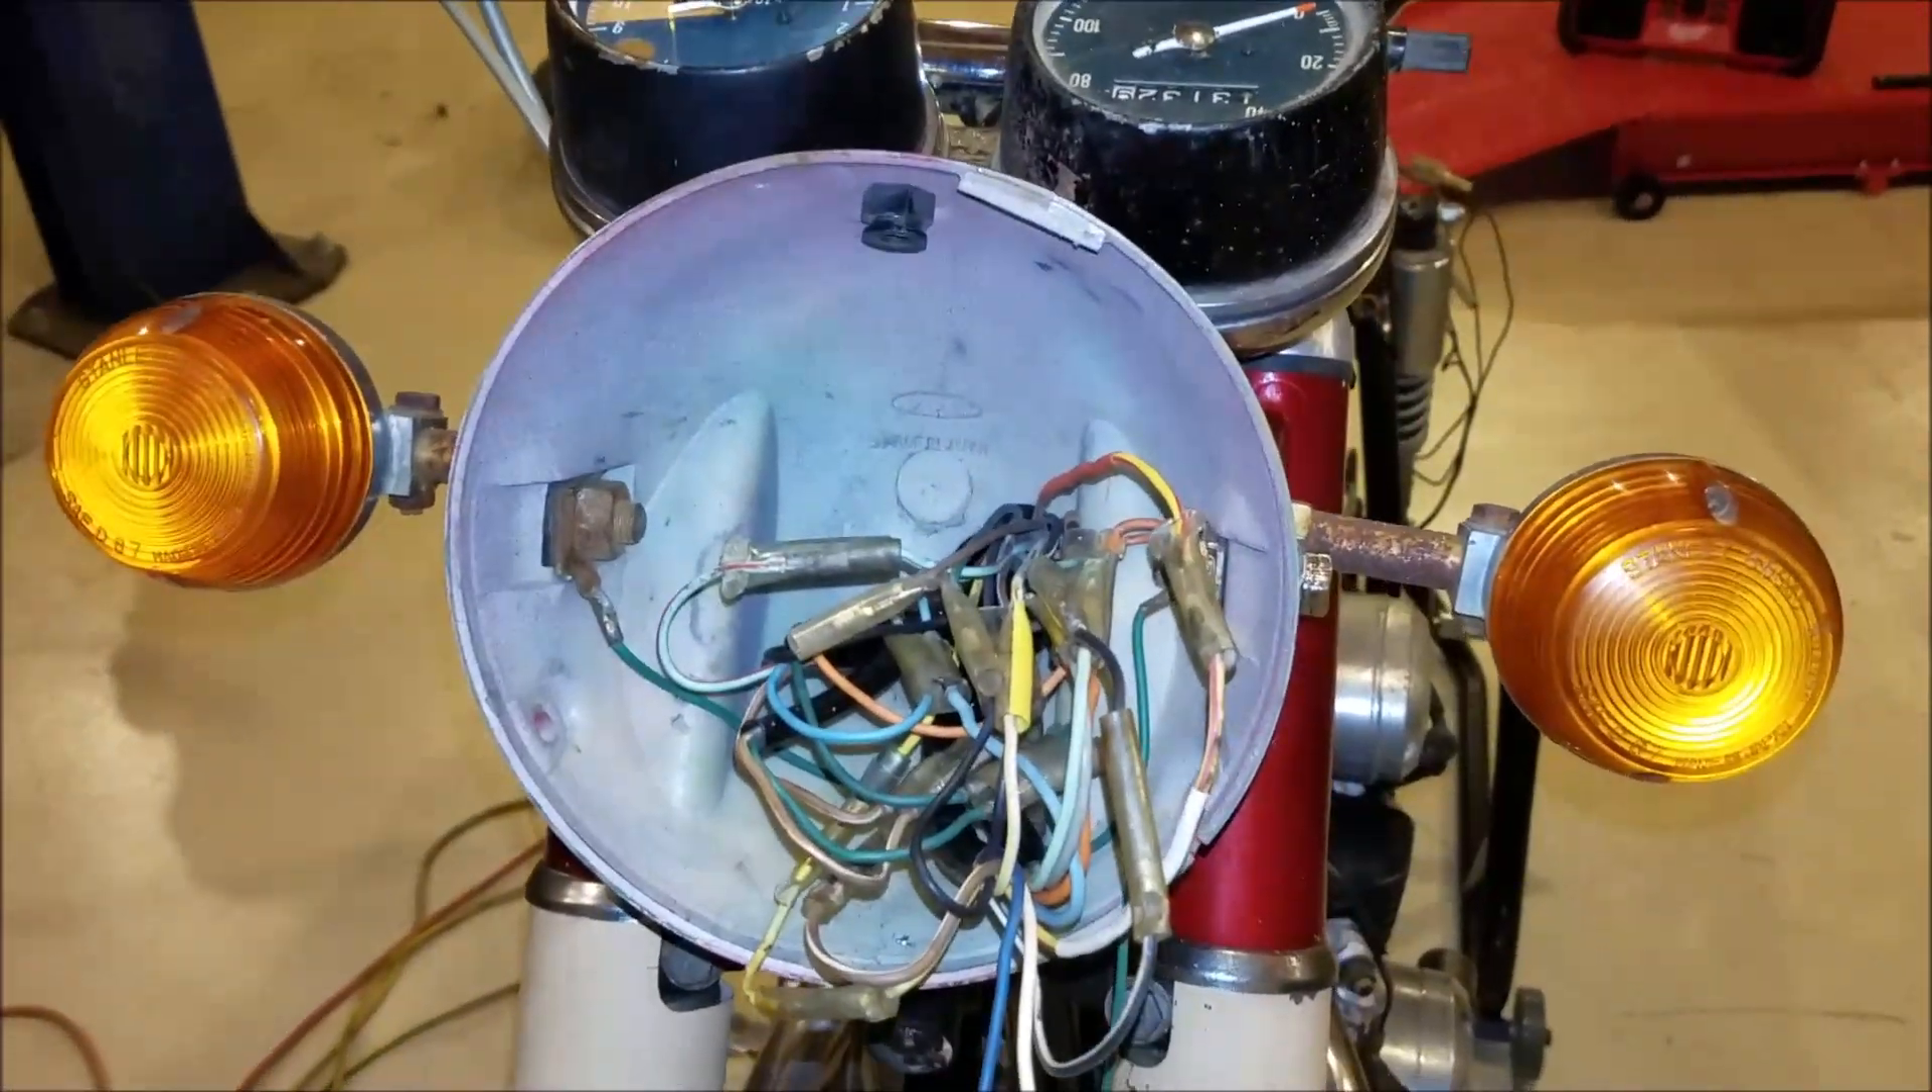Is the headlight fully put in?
No.